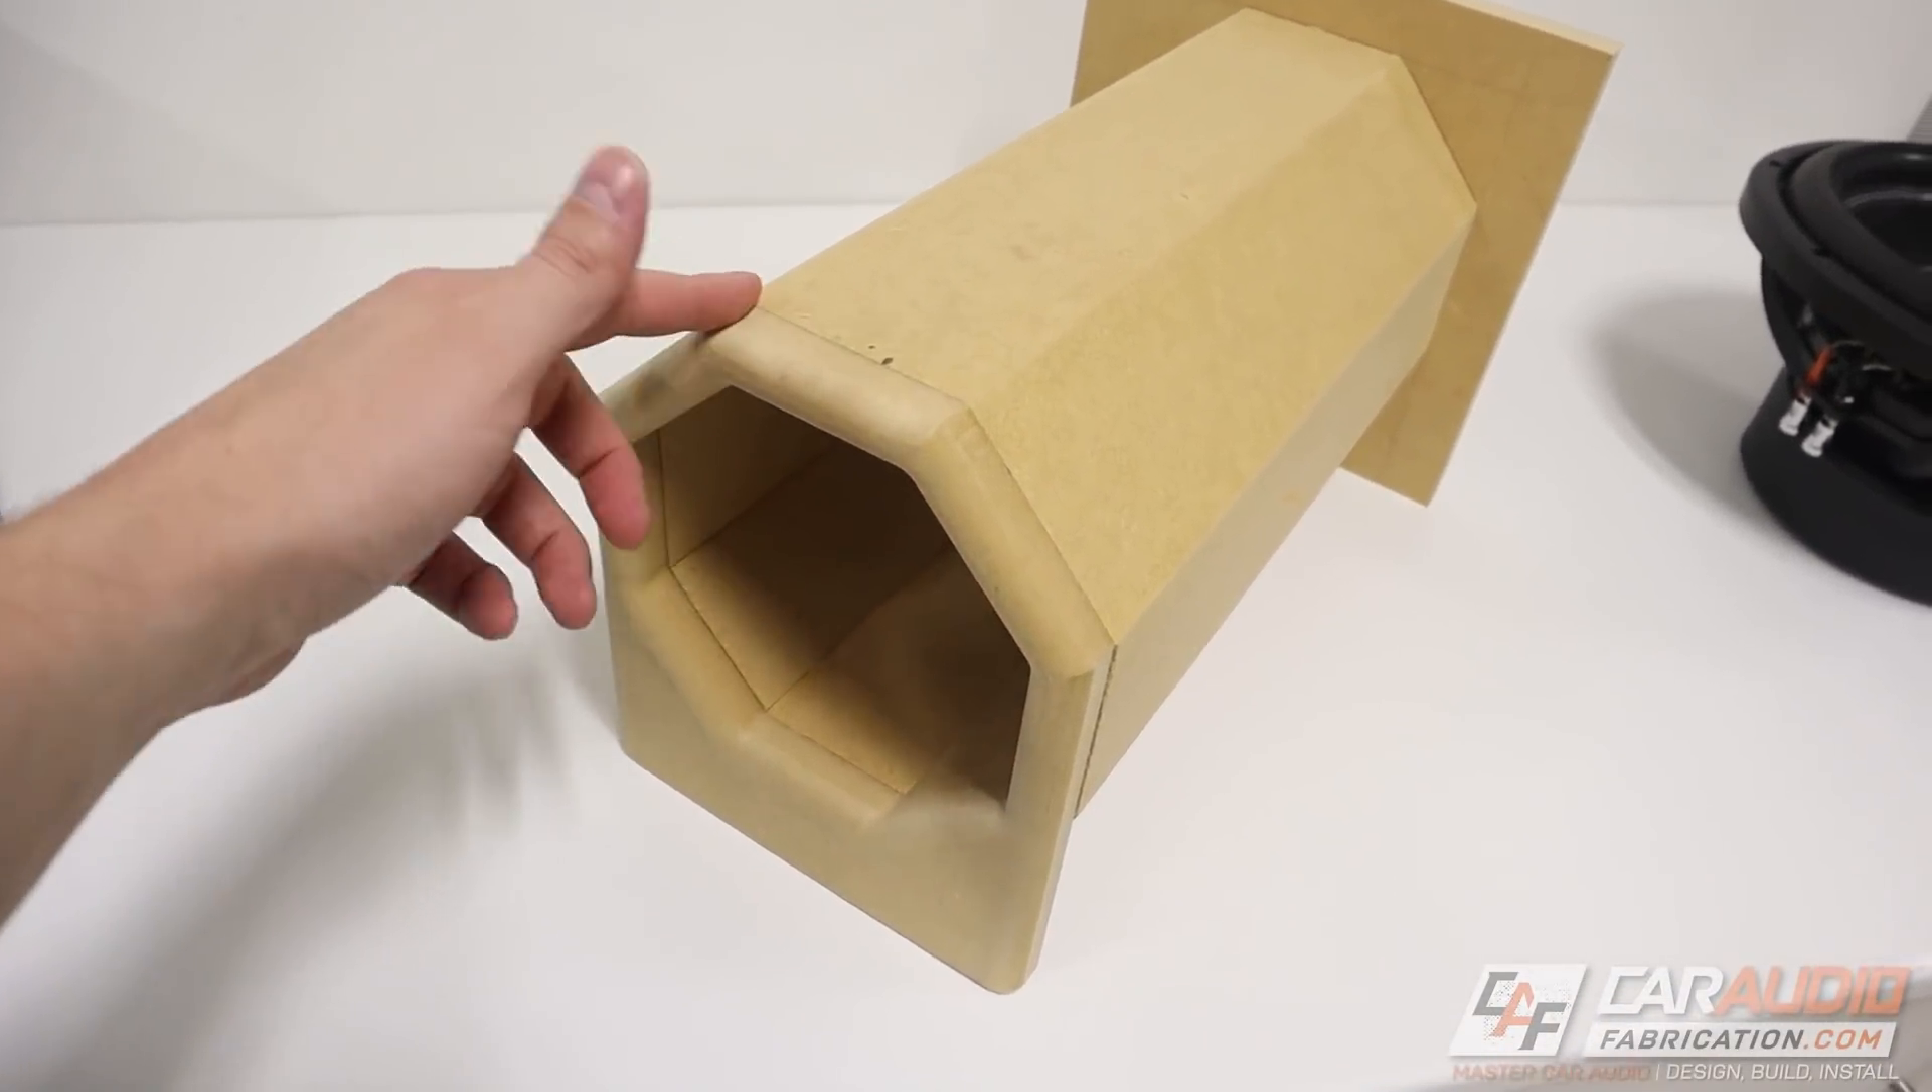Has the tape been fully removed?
Yes.